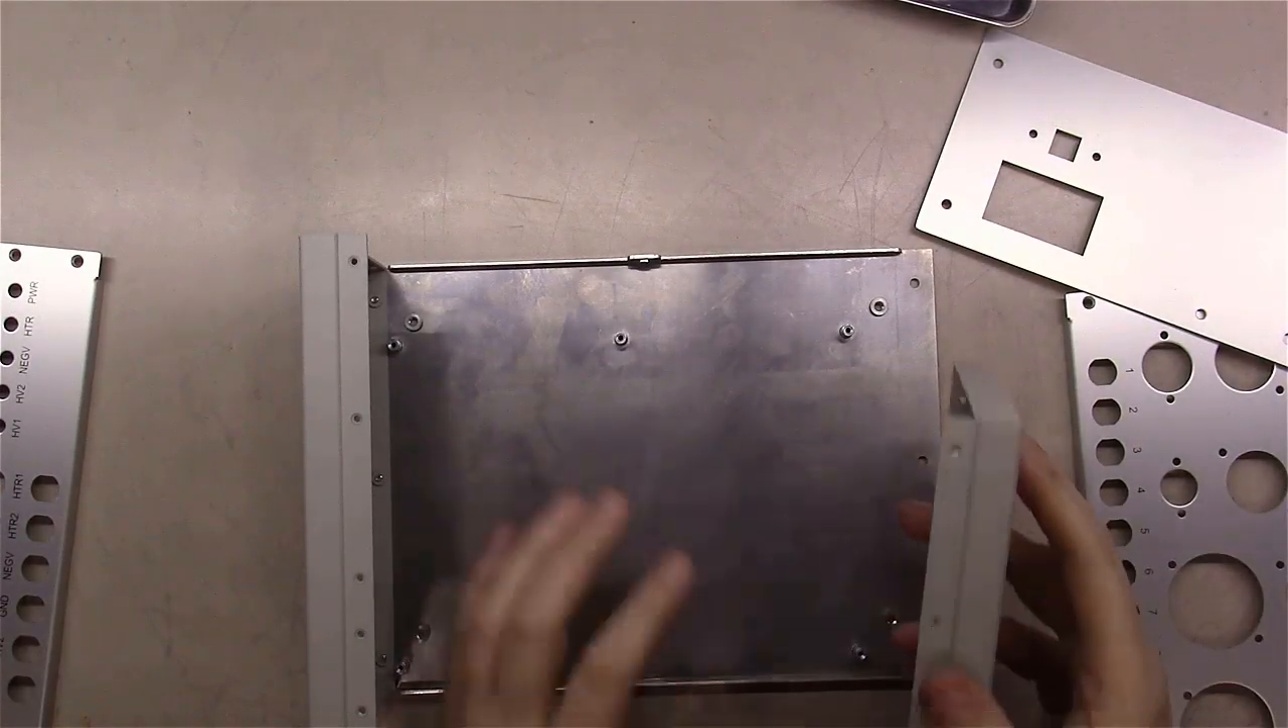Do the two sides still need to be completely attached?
Yes.